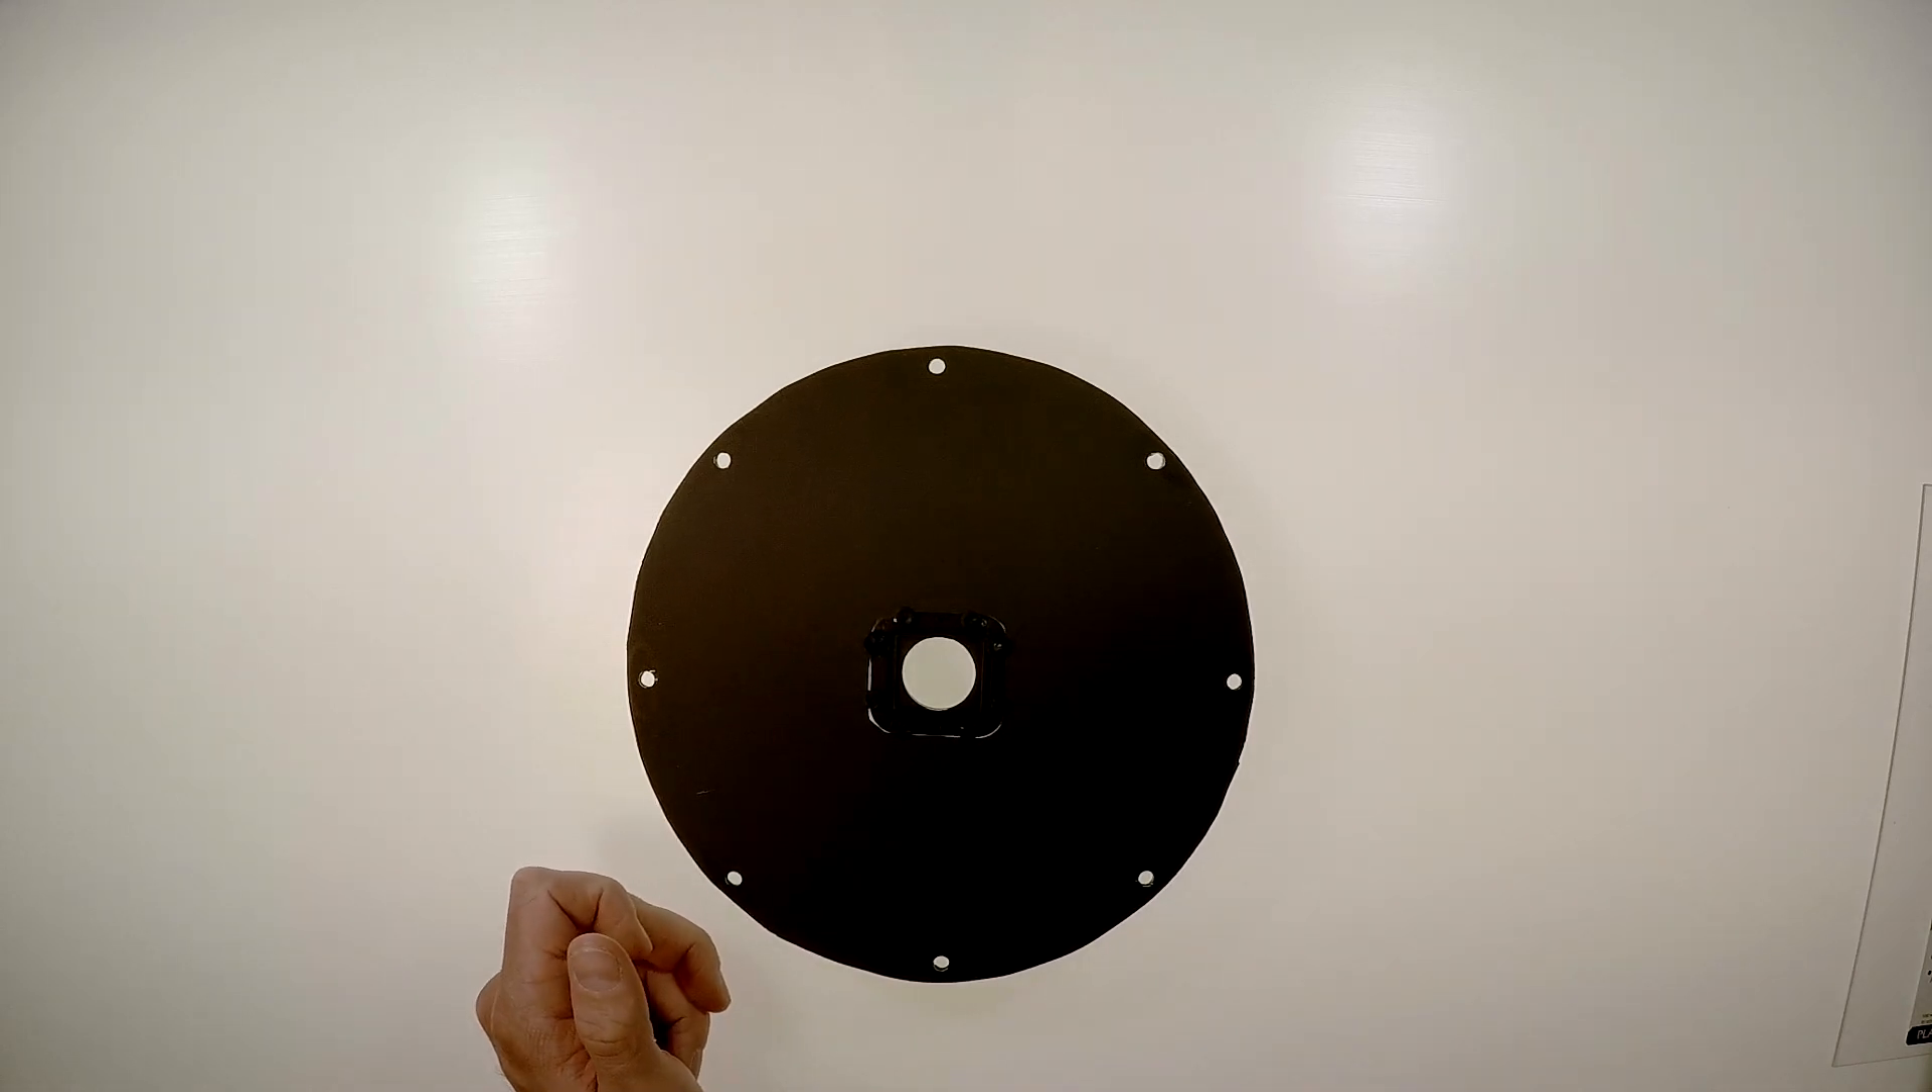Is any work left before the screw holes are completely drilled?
No.